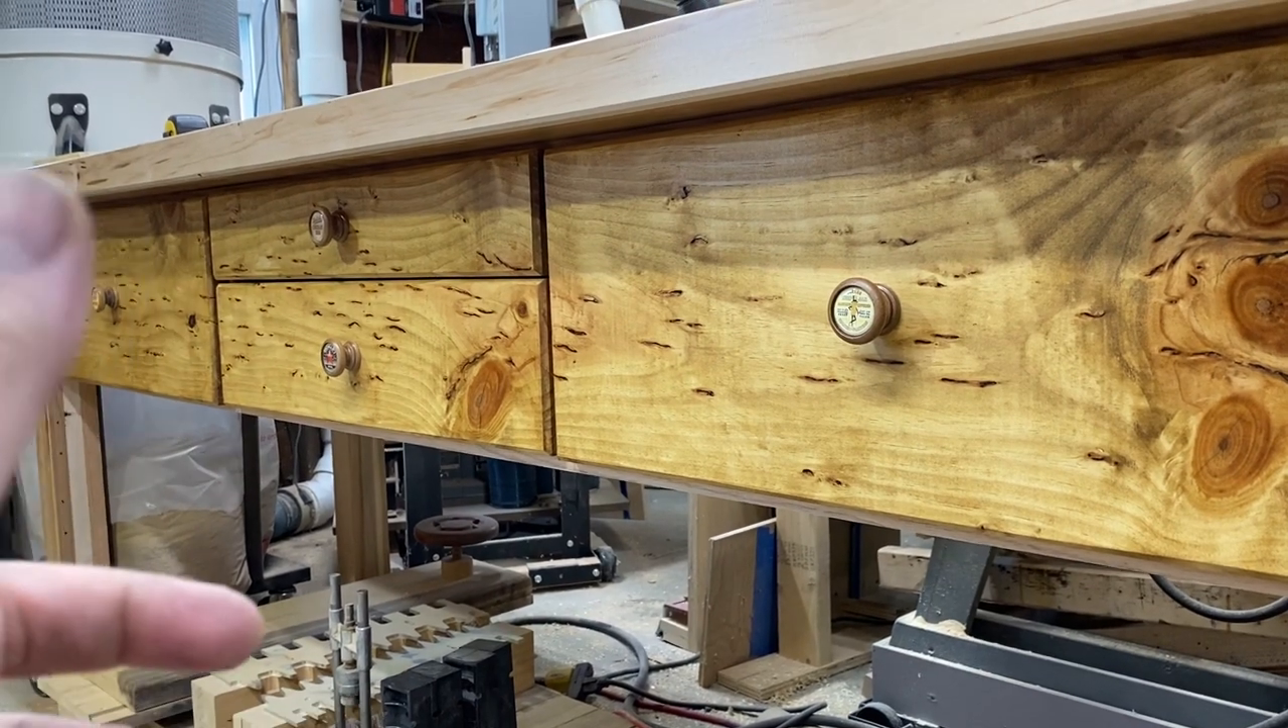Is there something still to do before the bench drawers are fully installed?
No.